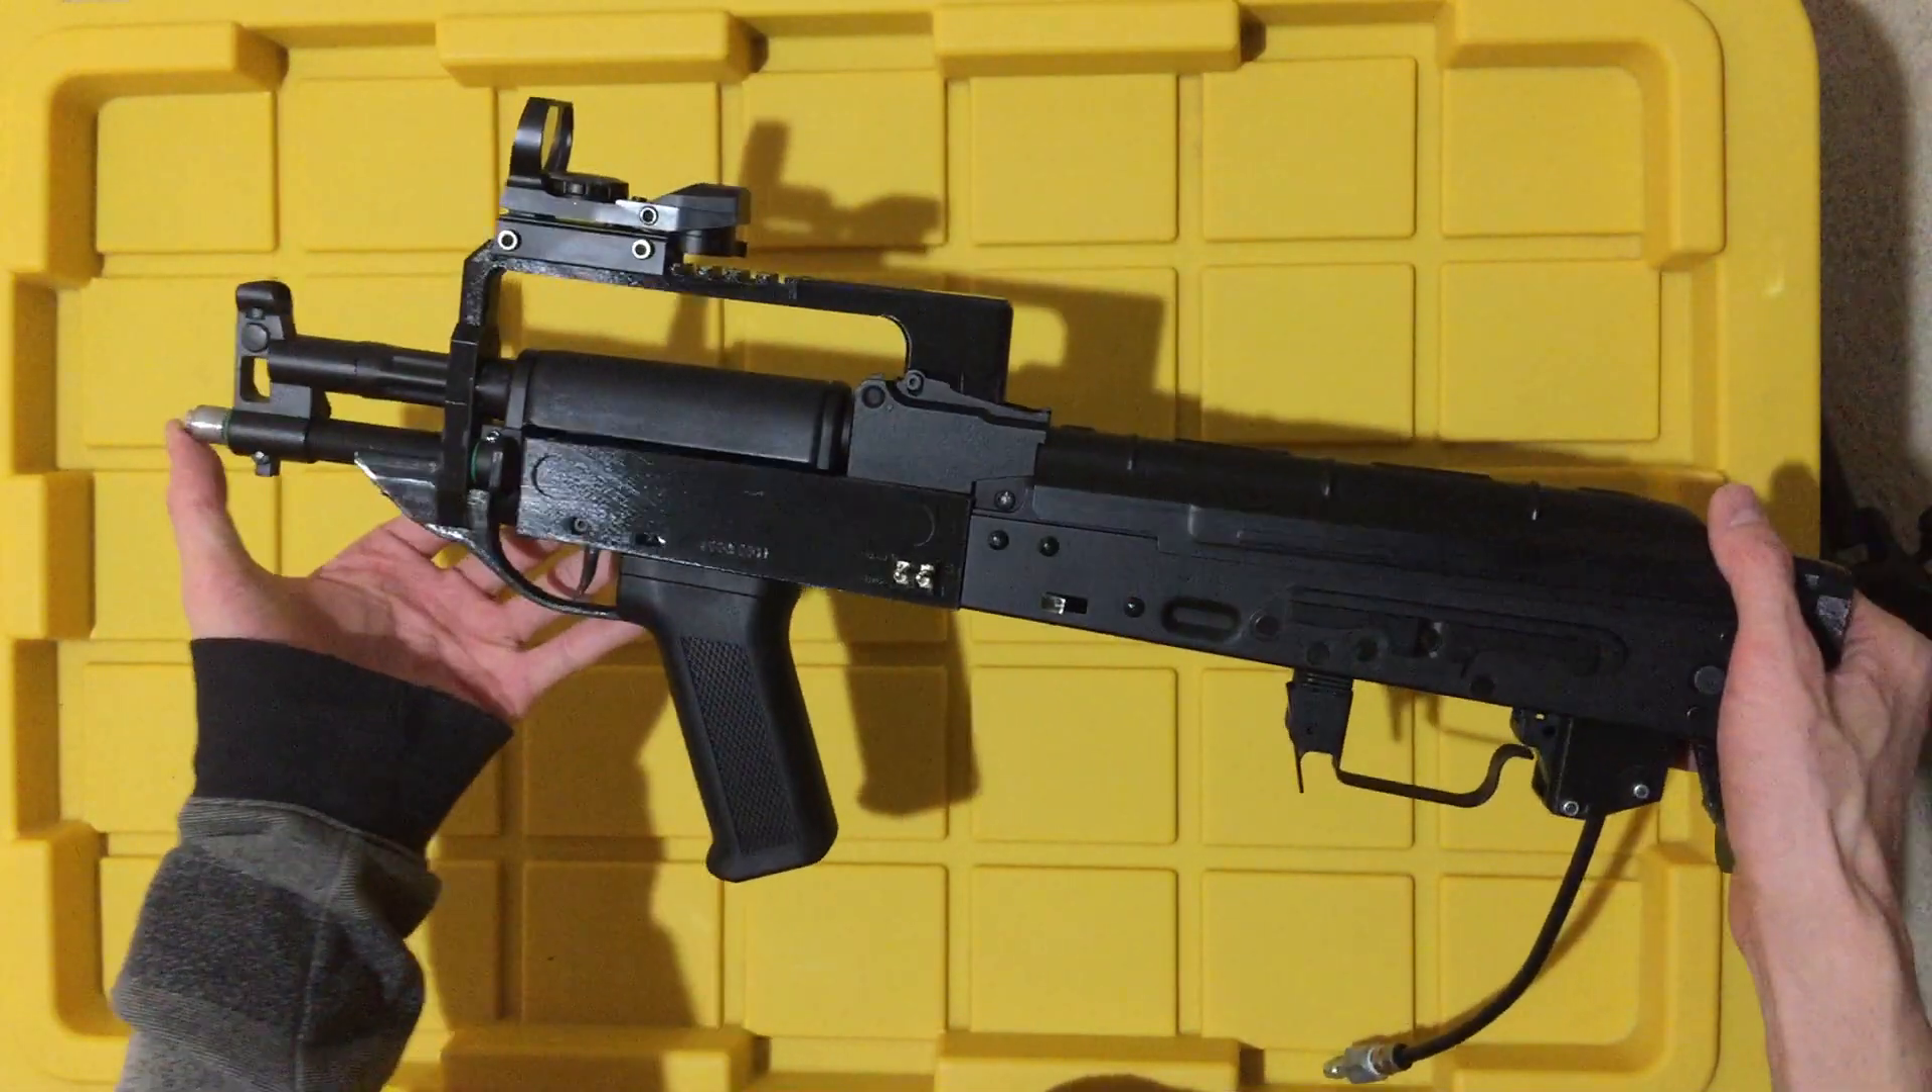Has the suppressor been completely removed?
Yes.